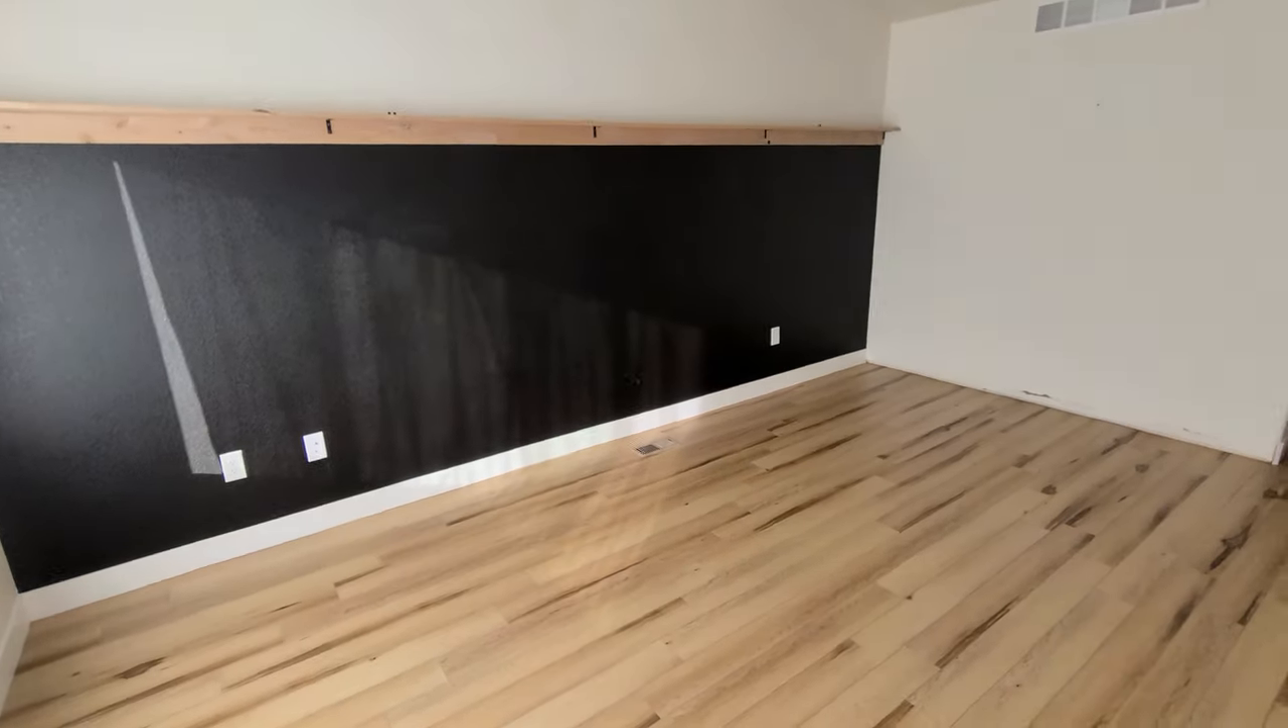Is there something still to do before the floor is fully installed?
No.